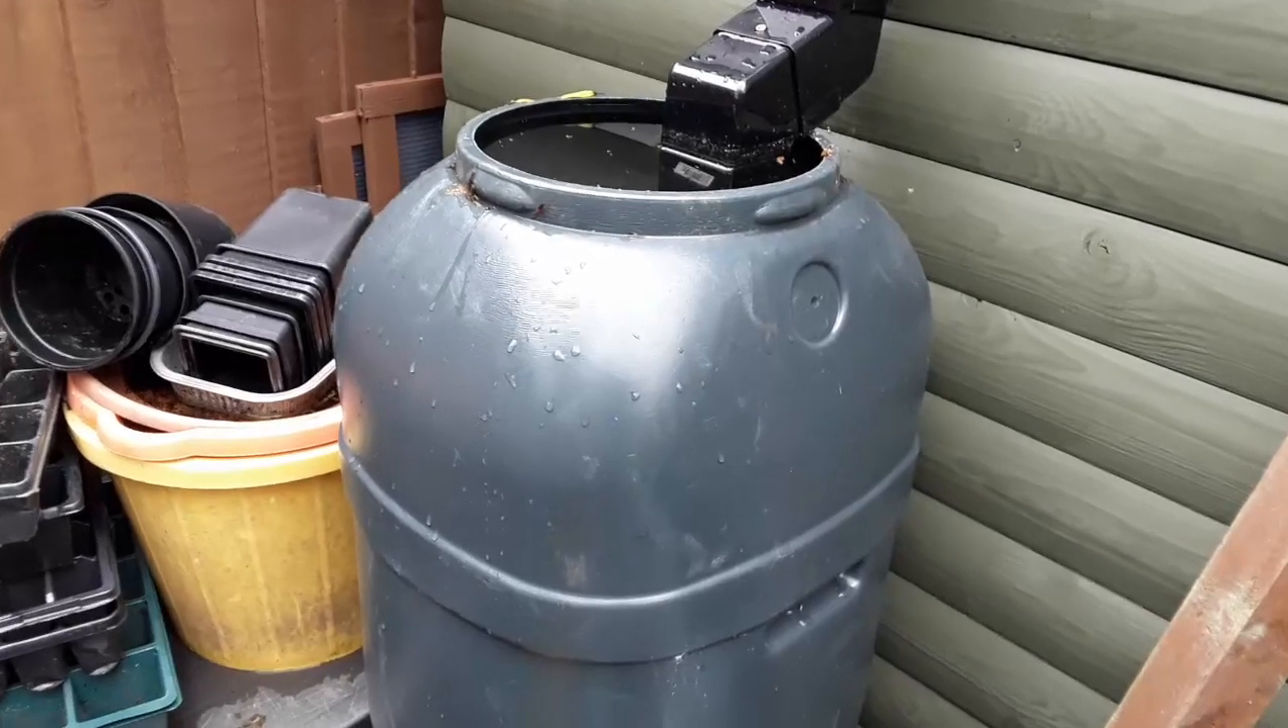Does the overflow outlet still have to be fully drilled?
Yes.